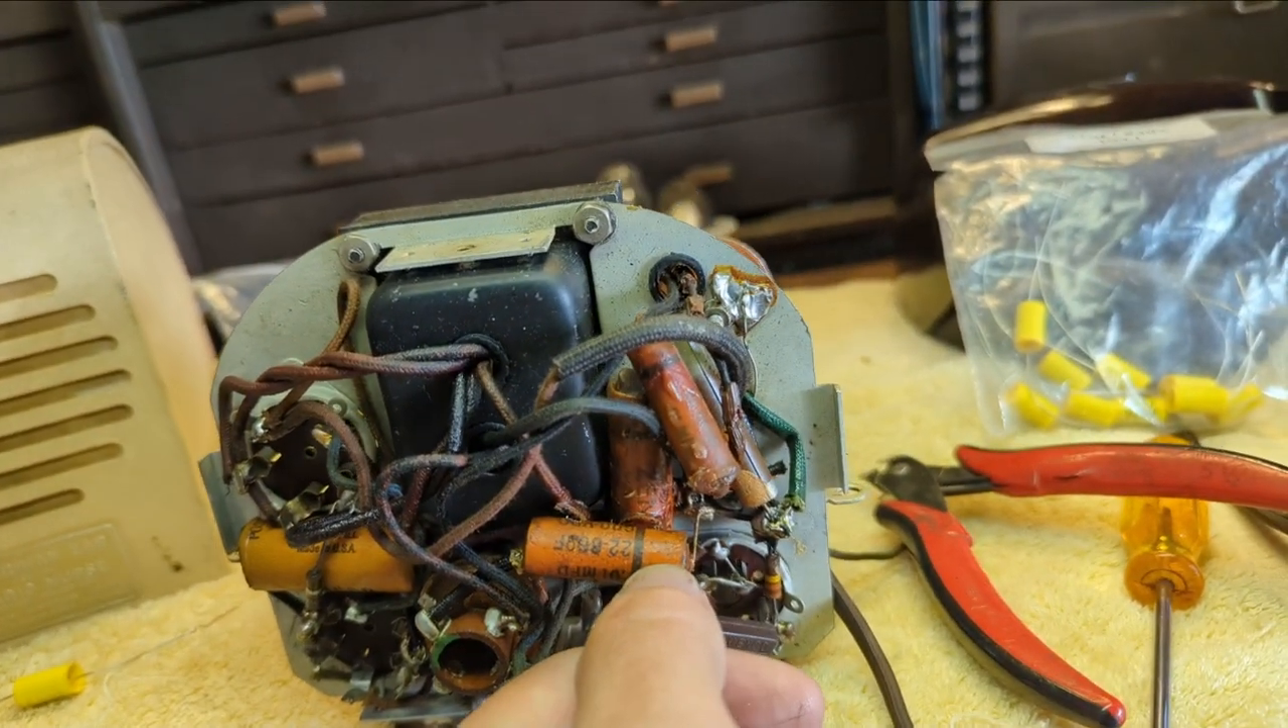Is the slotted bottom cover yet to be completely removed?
No.